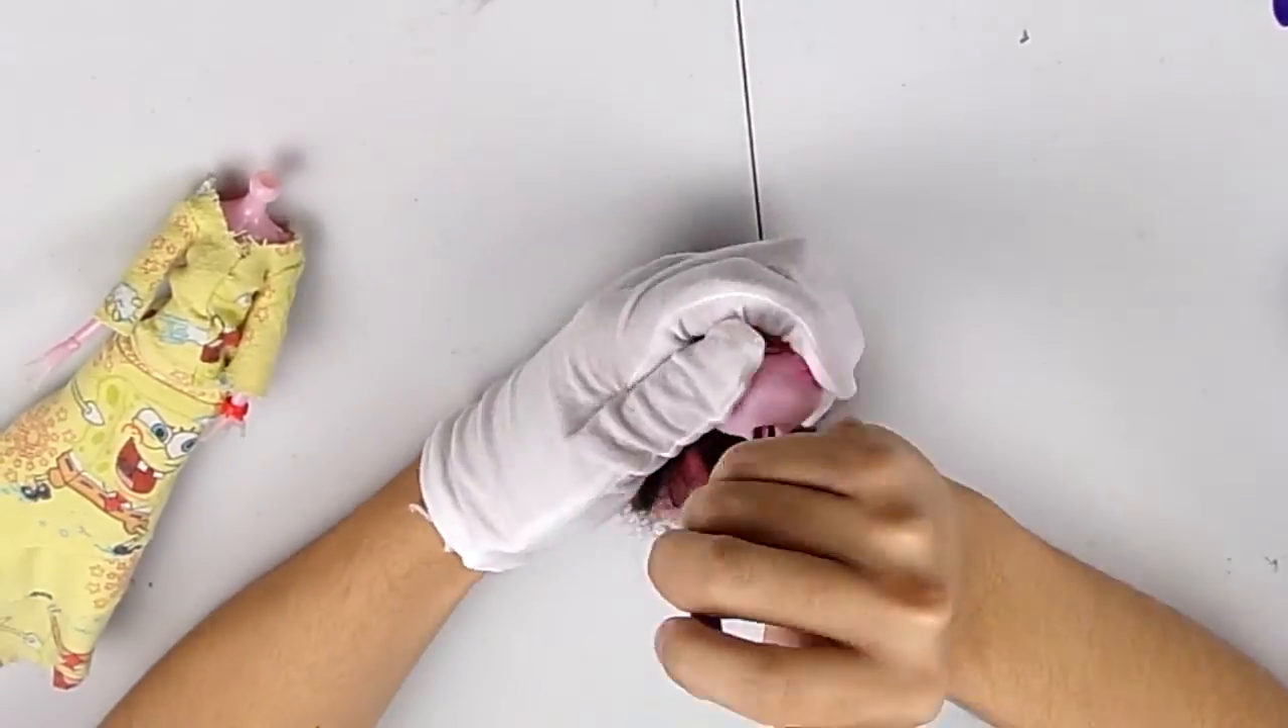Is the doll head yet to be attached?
Yes.